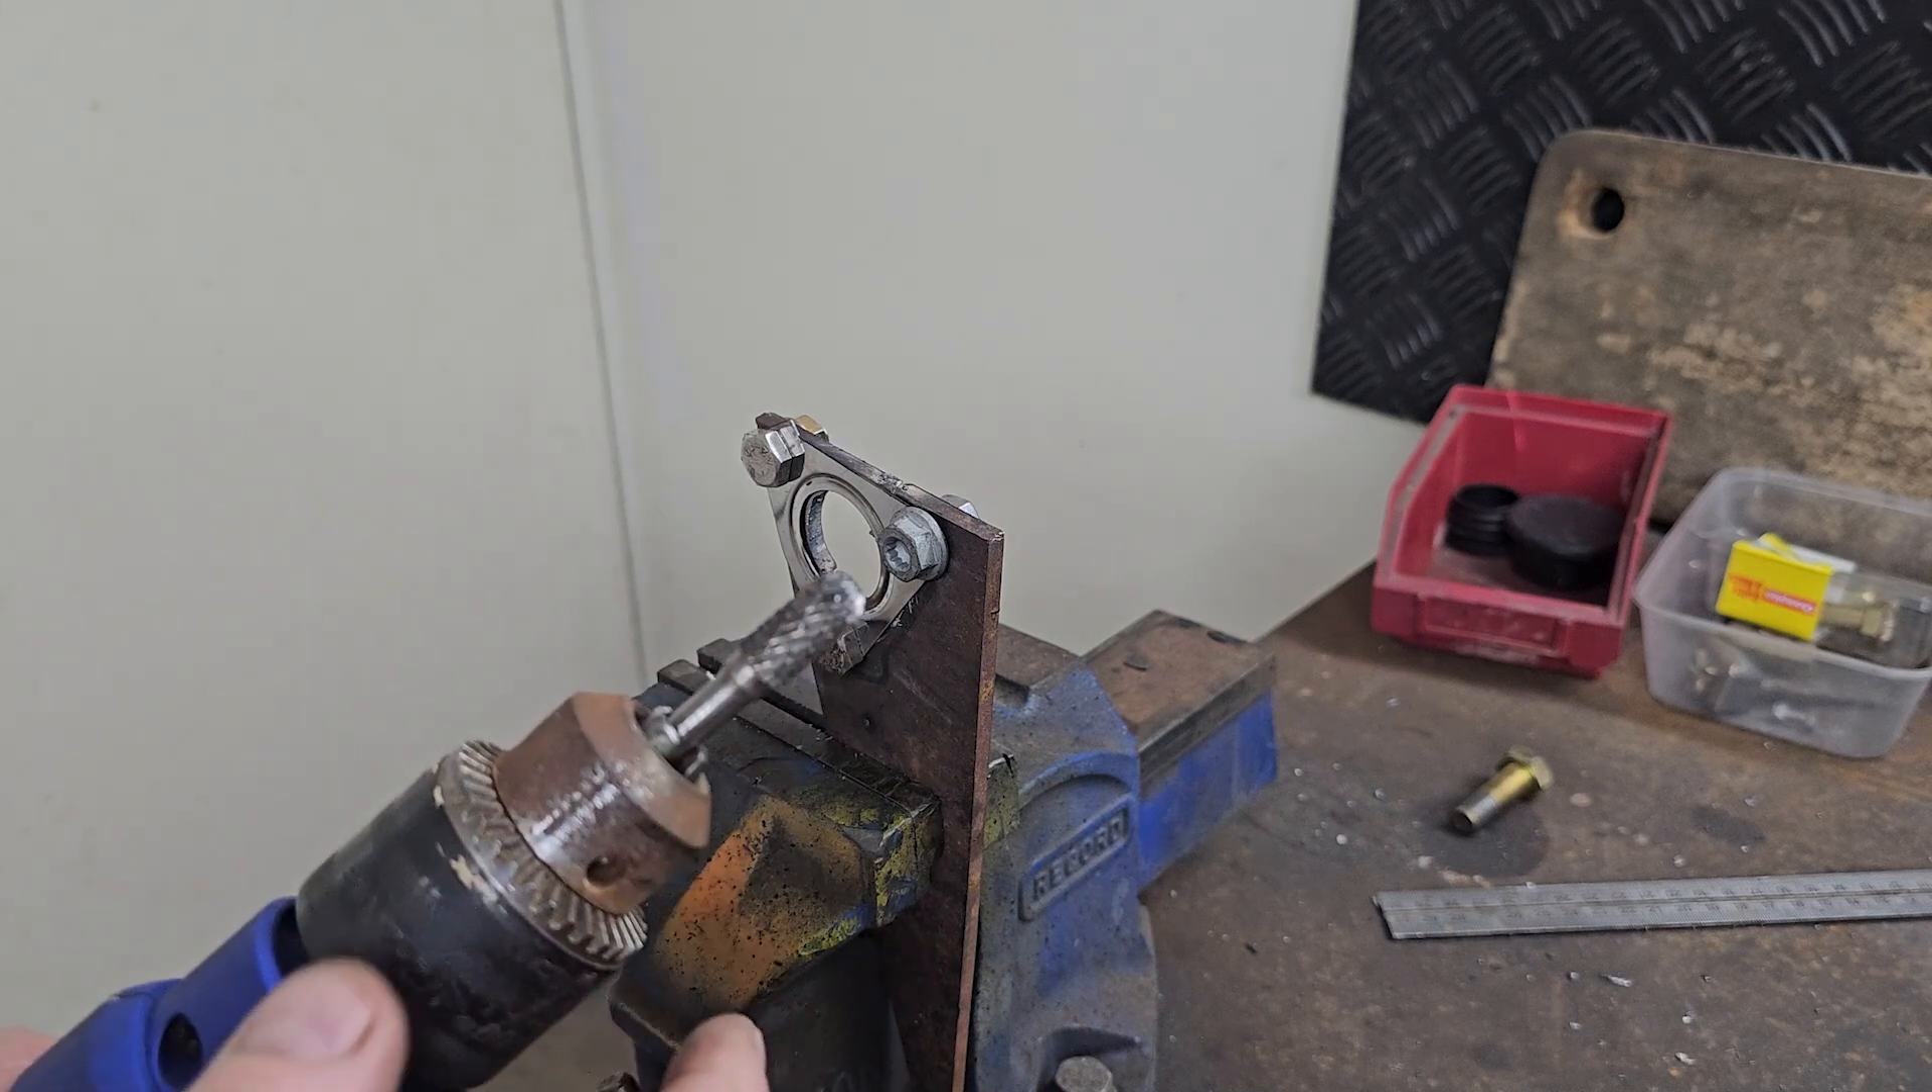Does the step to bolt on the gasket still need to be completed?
No.